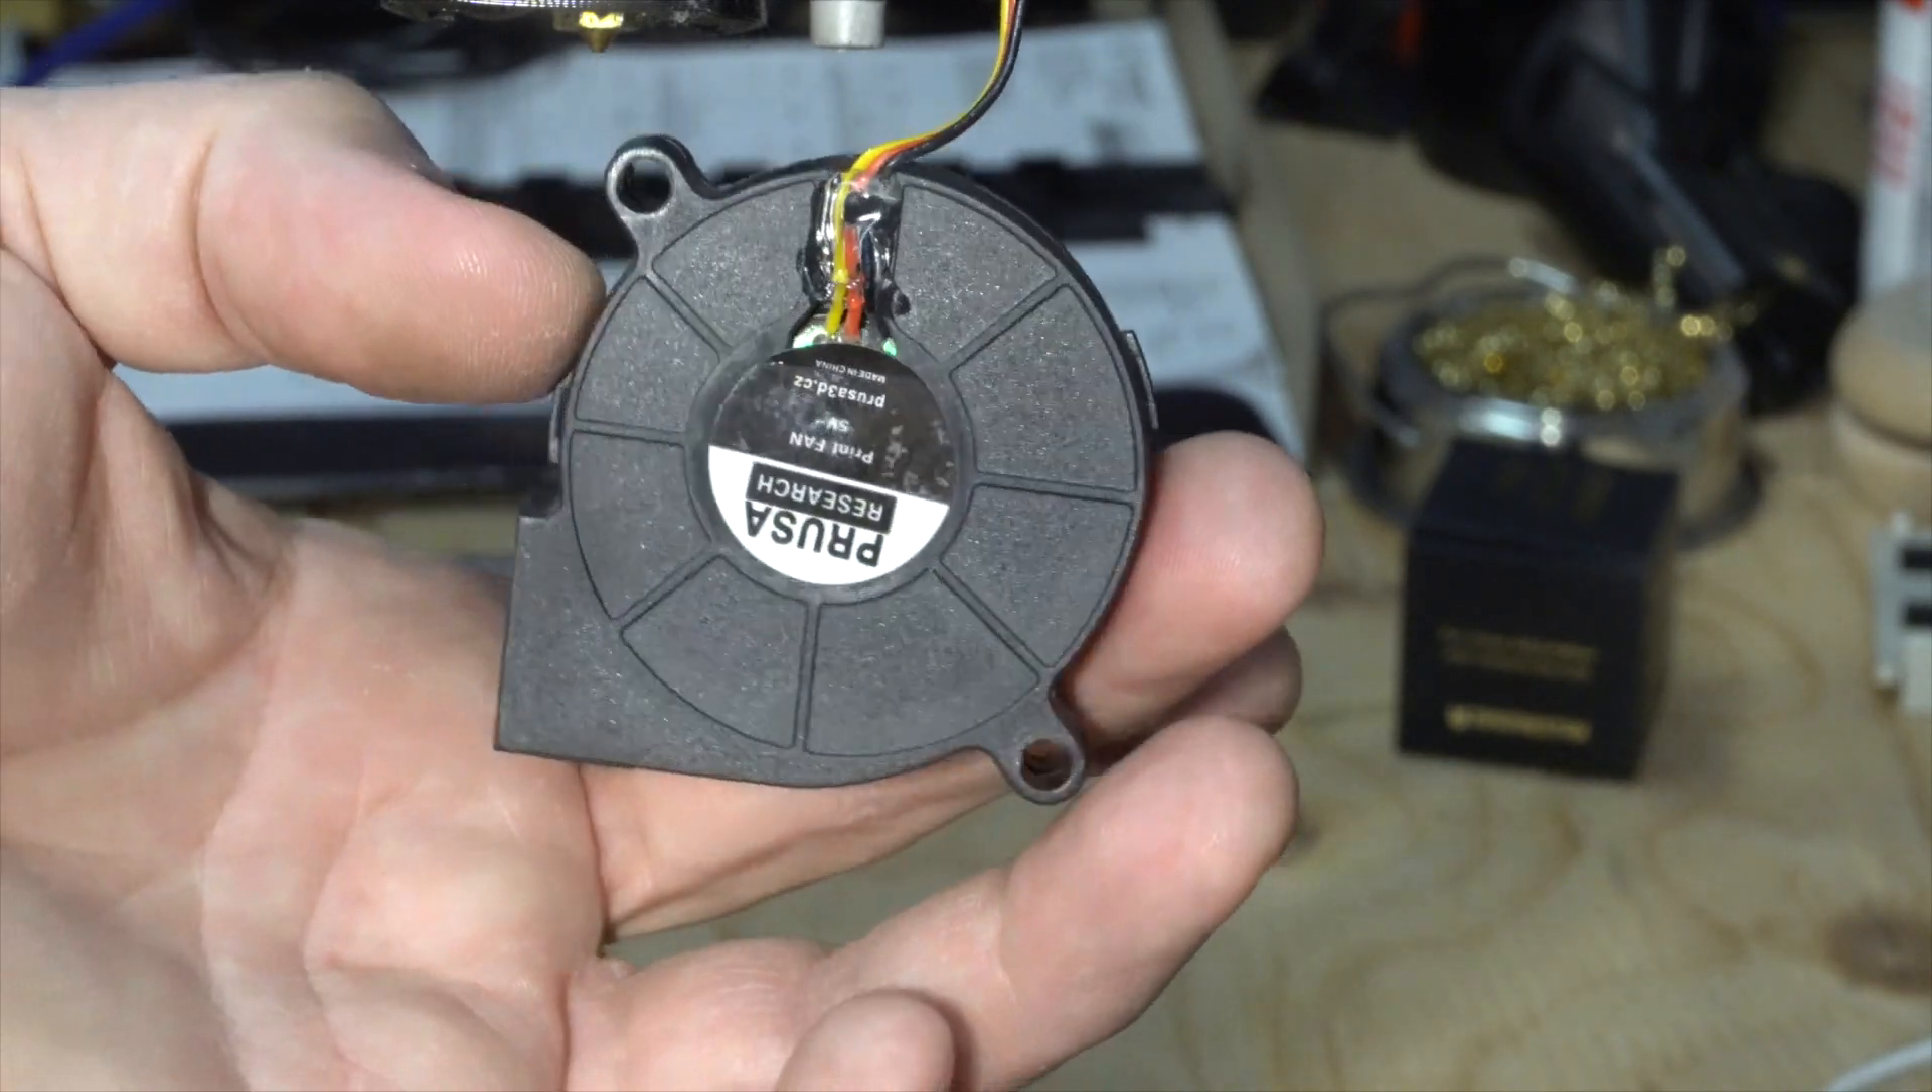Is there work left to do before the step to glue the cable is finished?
No.